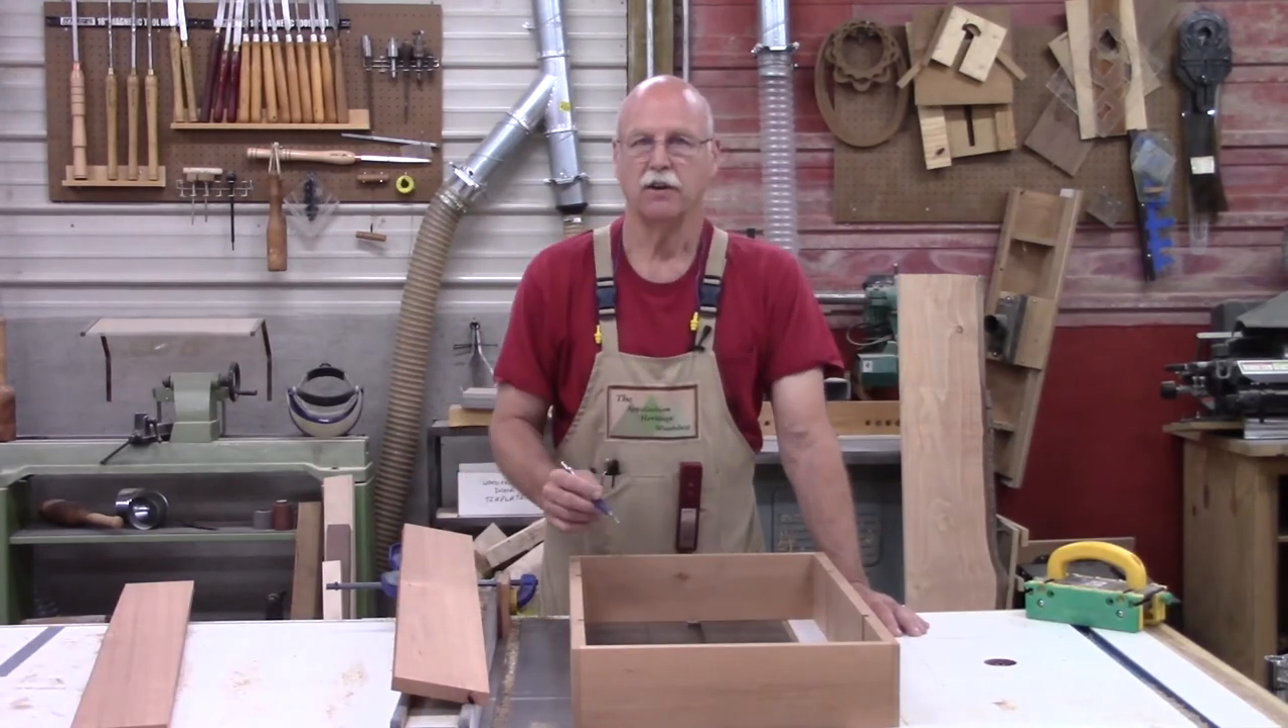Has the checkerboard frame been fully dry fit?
Yes.